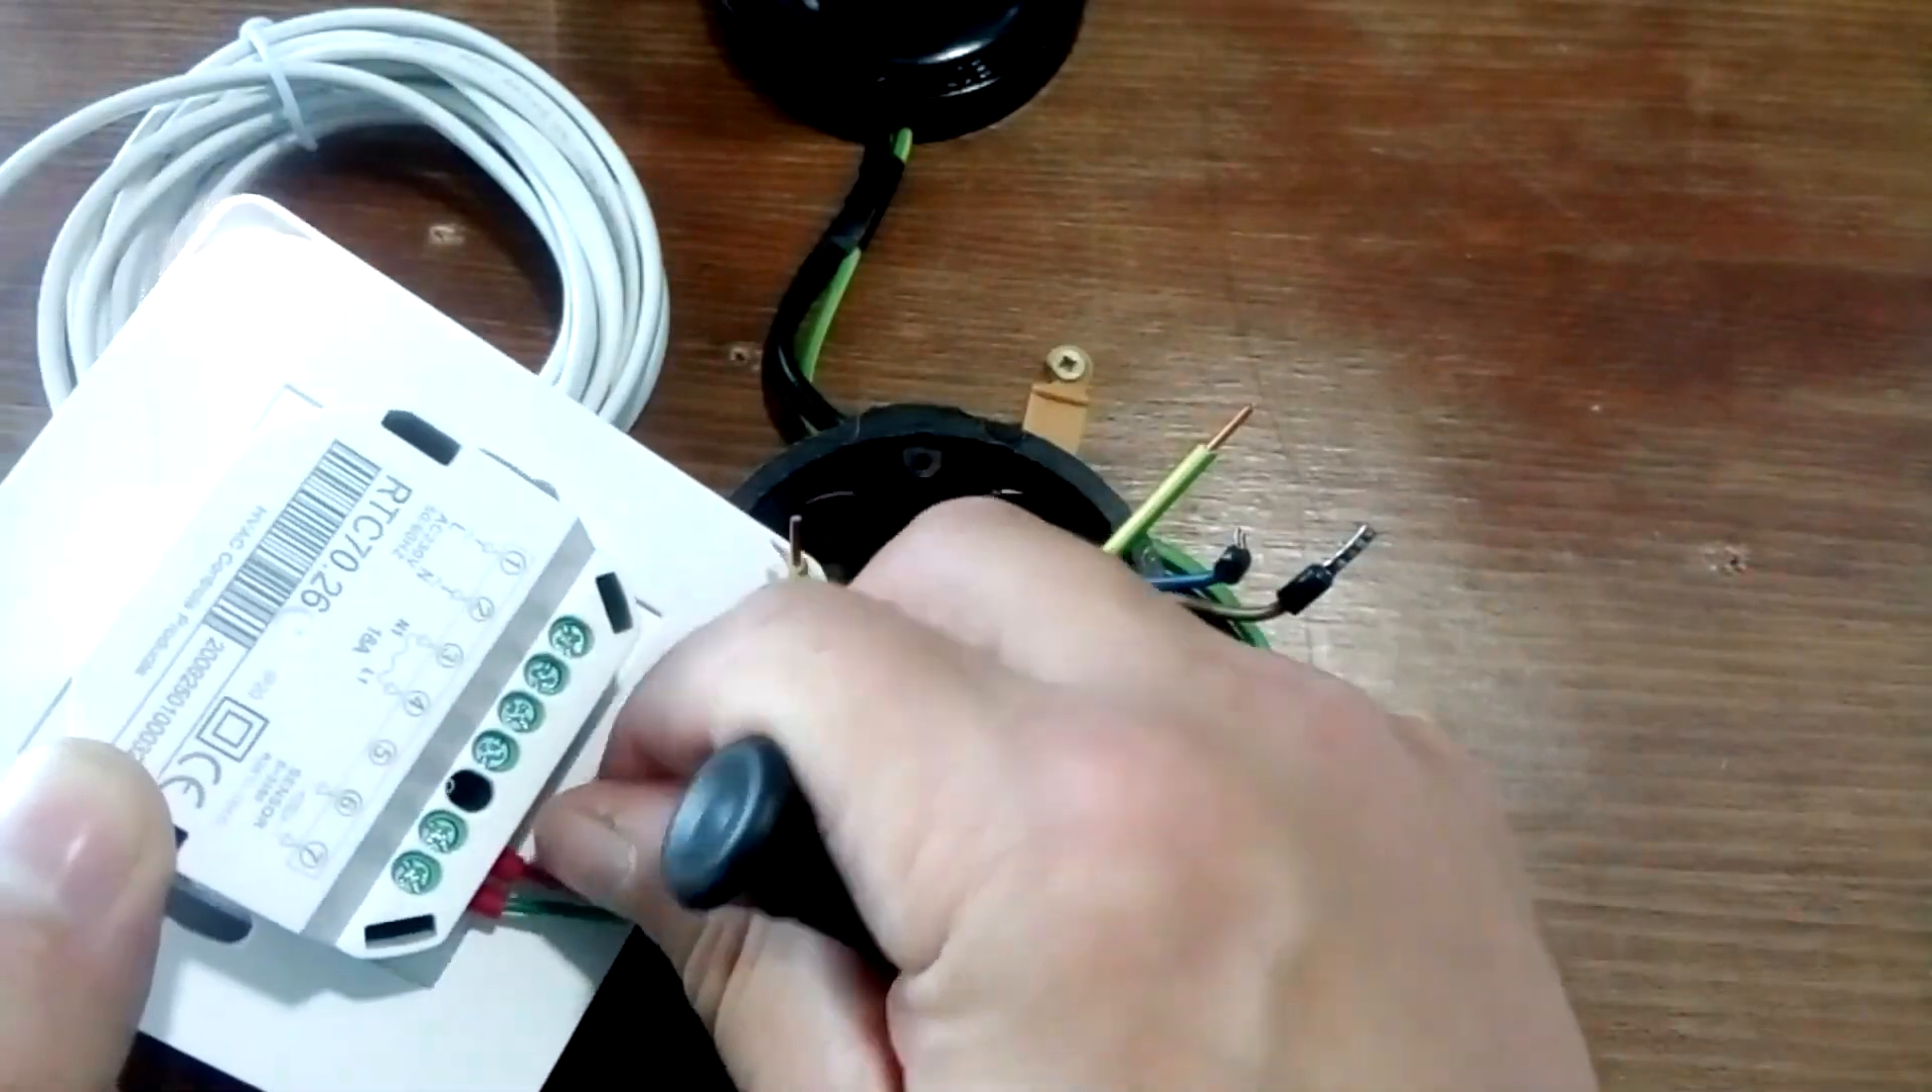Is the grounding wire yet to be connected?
Yes.